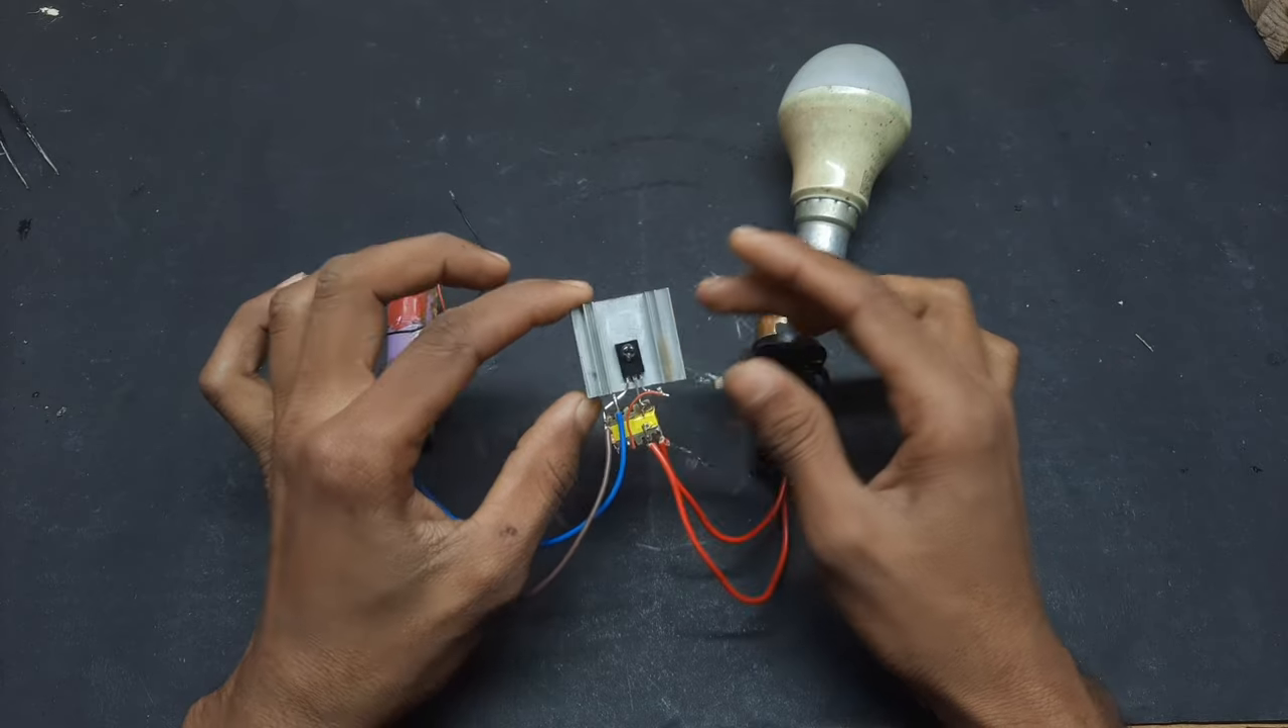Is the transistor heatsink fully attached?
Yes.